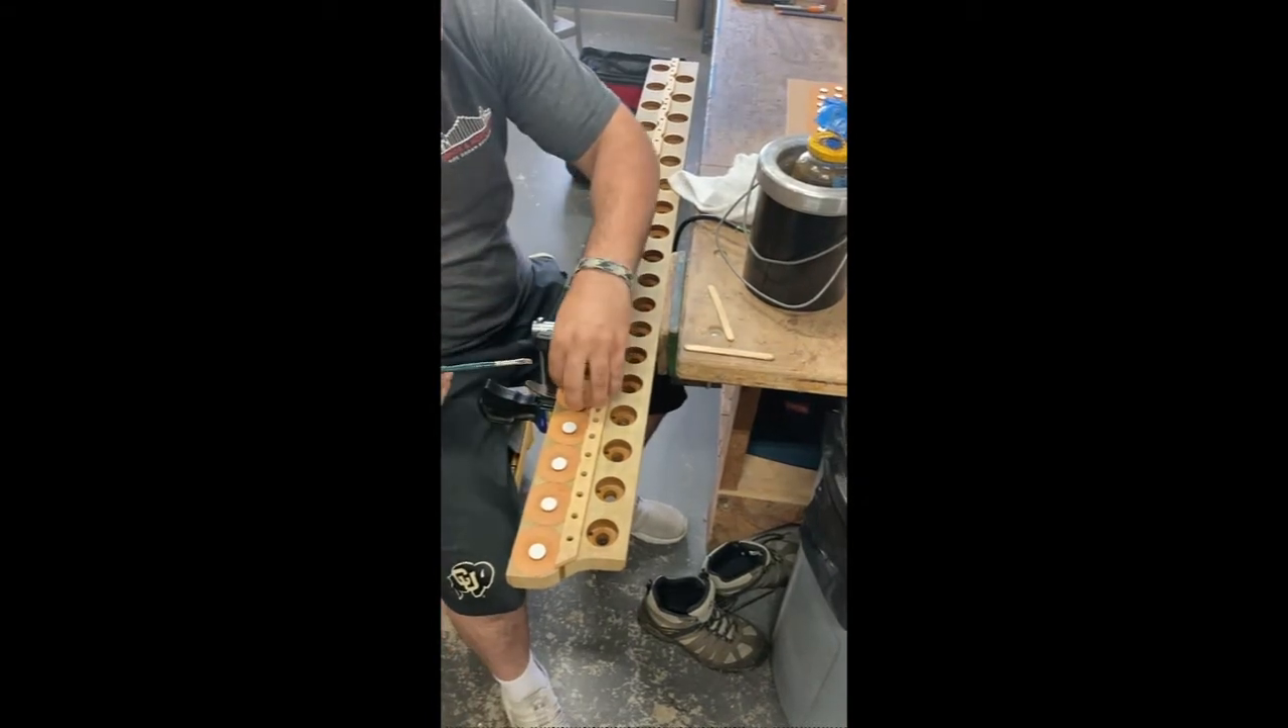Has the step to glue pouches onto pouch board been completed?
No.